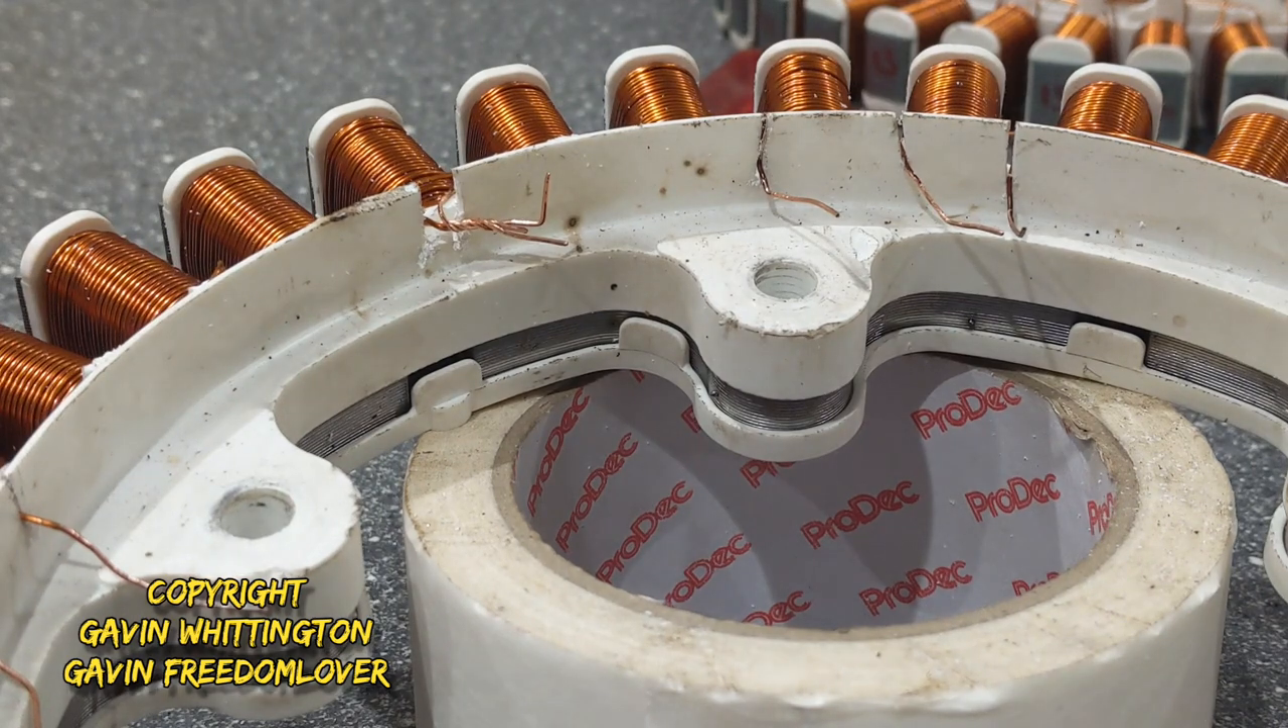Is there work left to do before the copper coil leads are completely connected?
Yes.